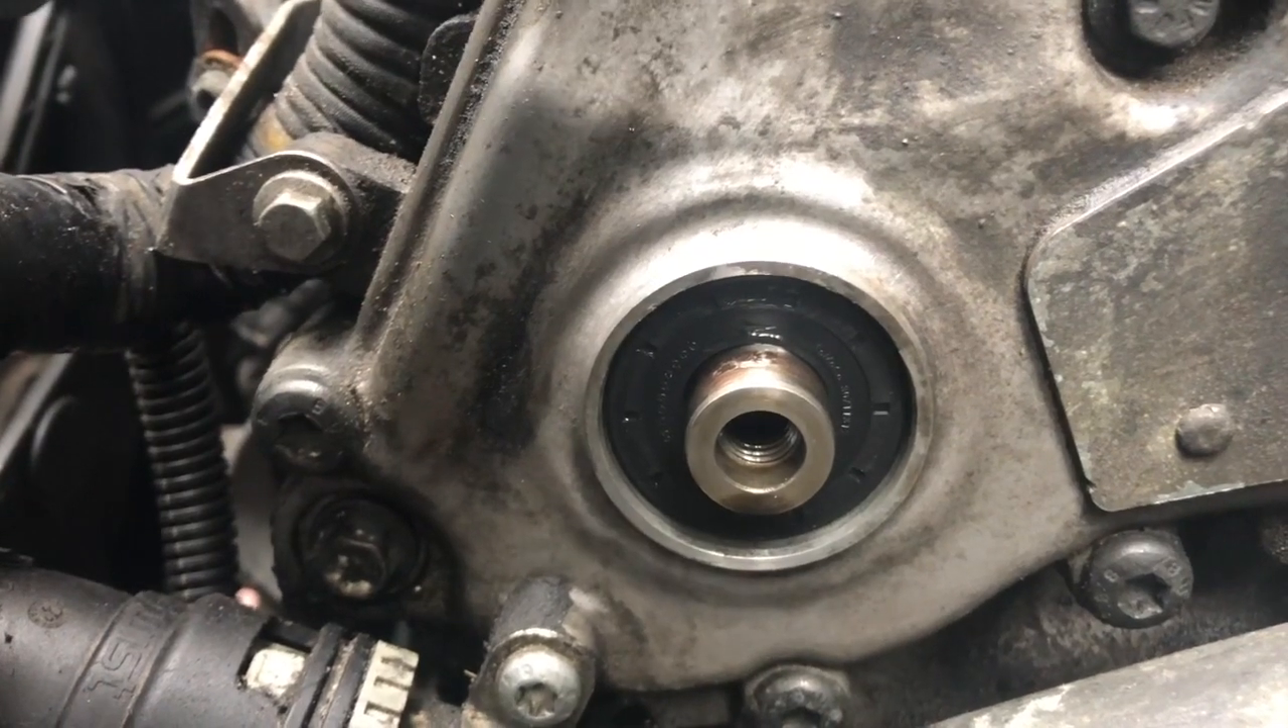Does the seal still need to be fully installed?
No.